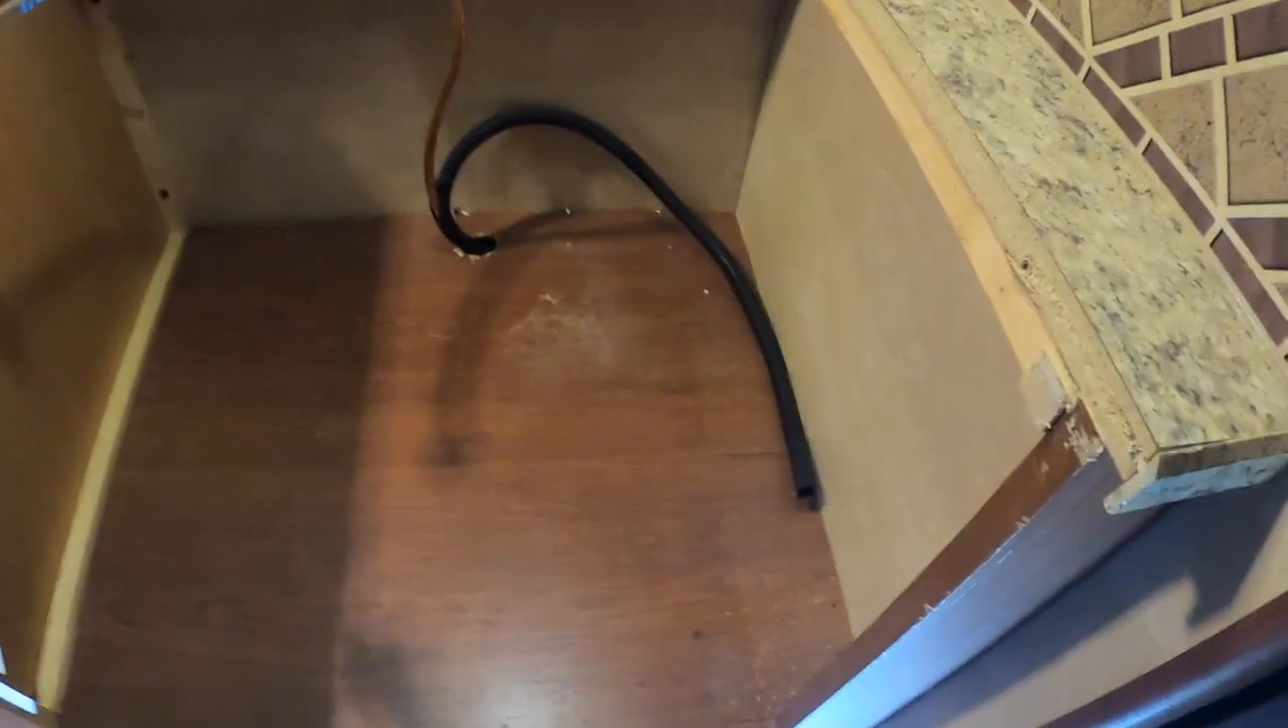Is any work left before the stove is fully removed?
No.